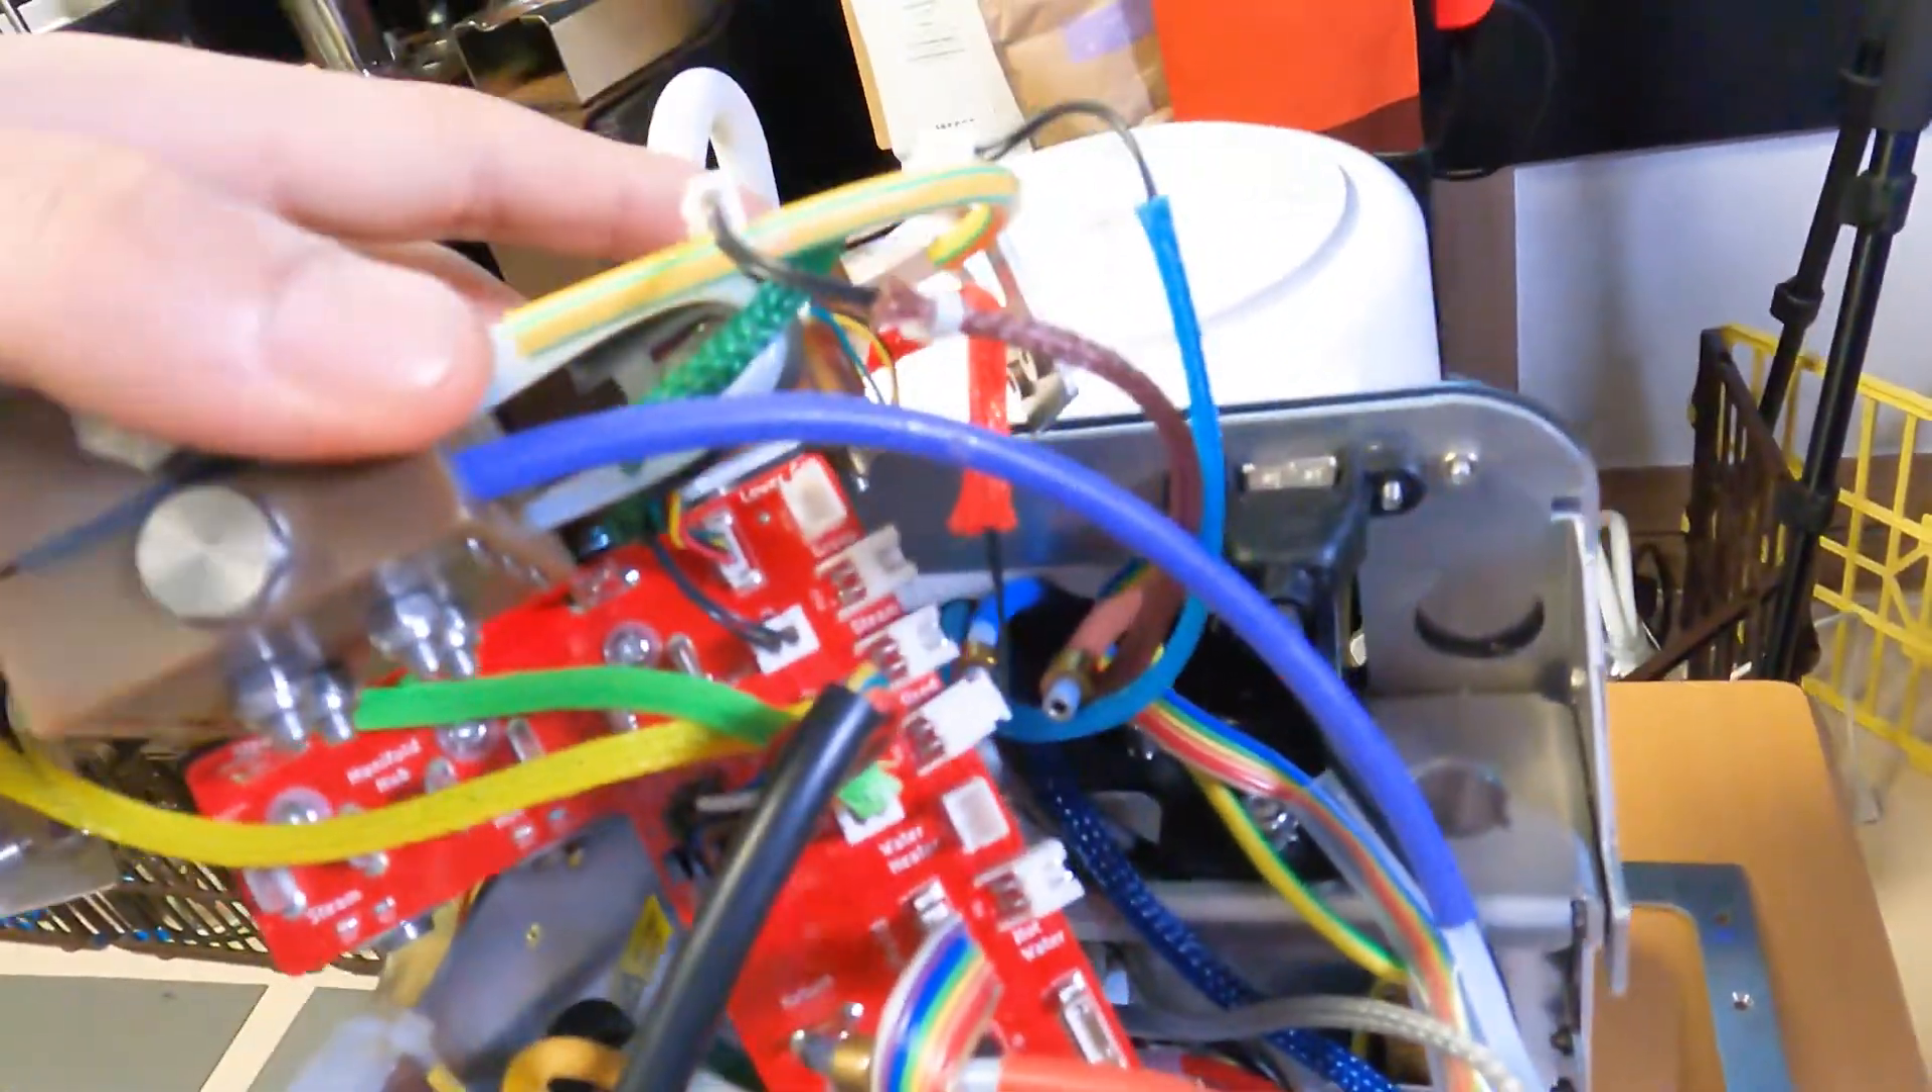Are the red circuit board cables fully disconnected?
No.